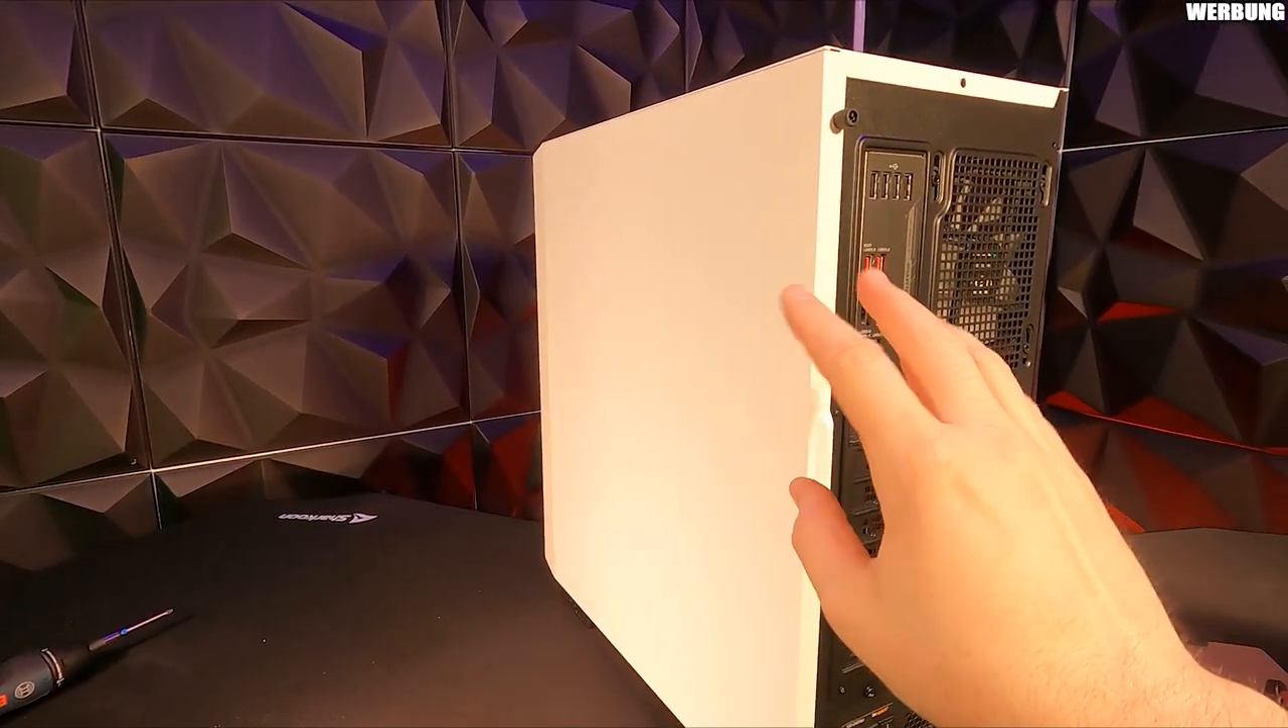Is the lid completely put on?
Yes.